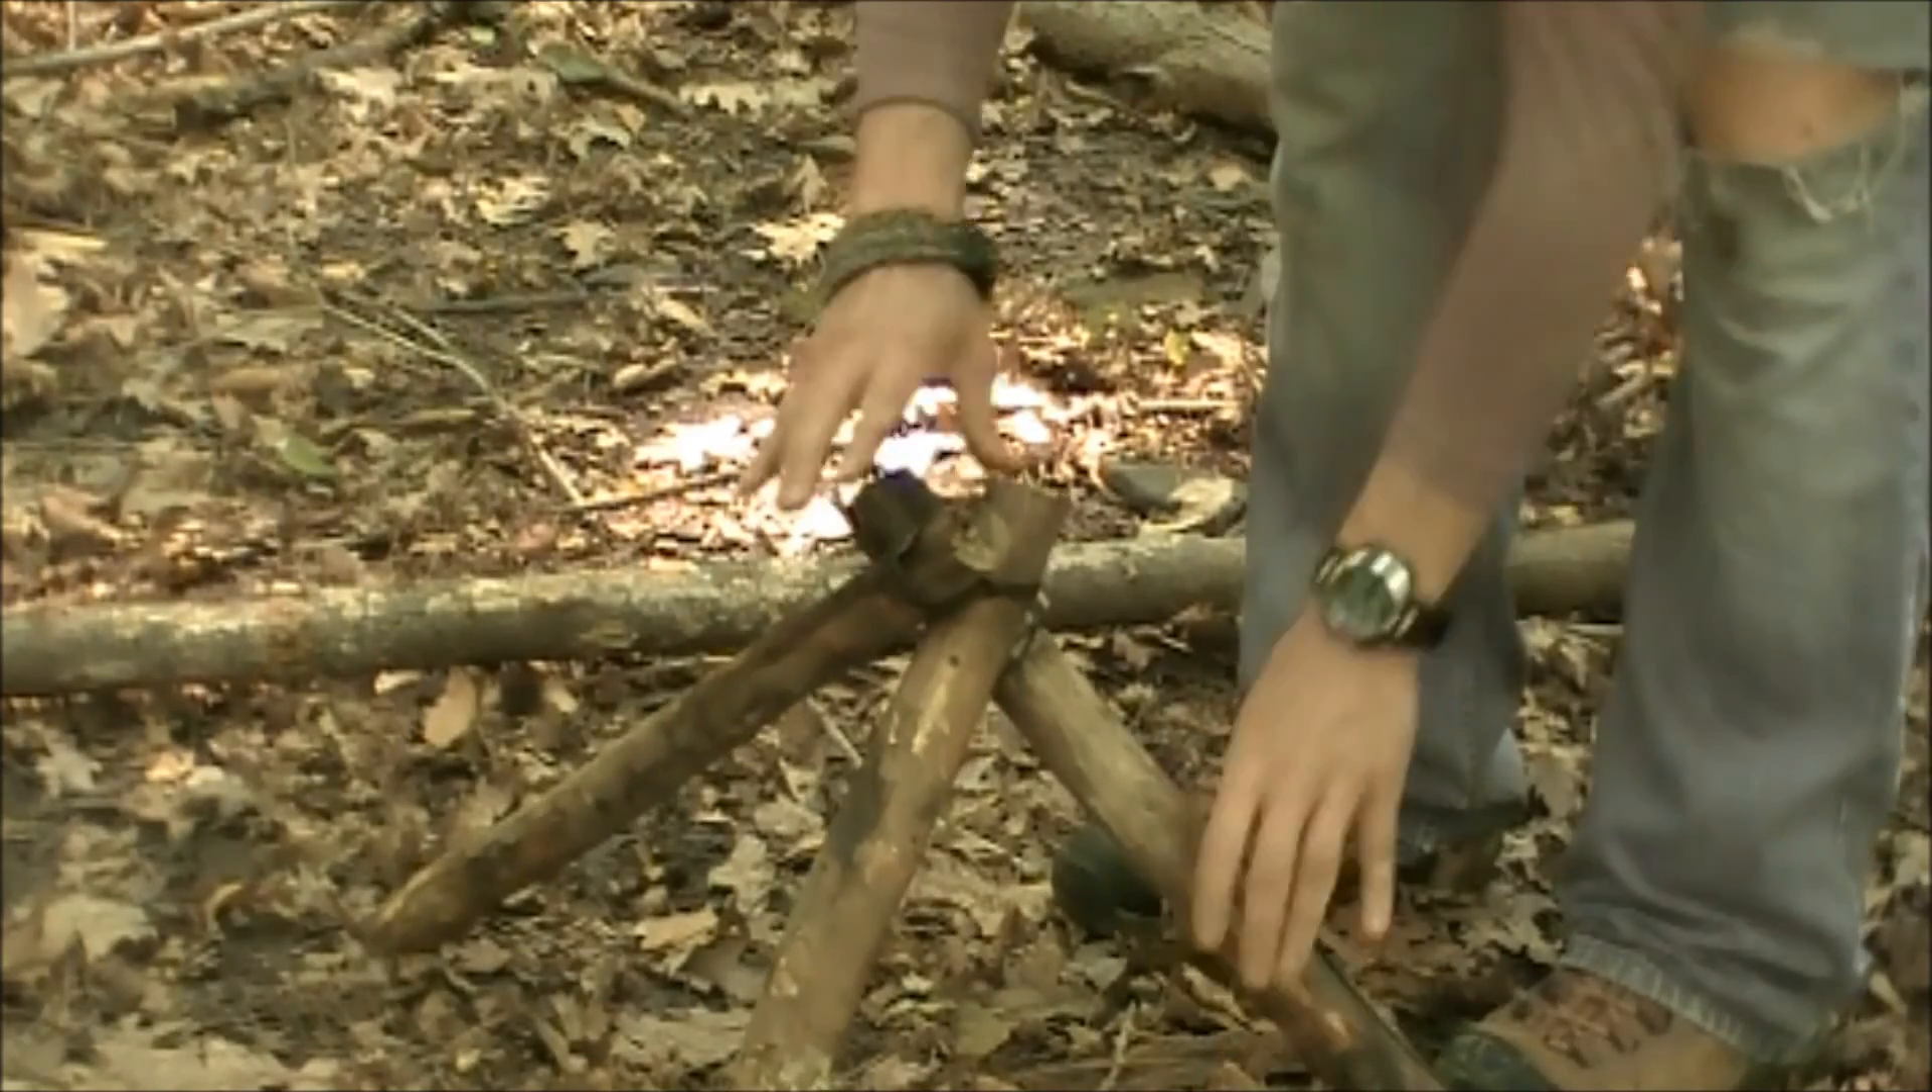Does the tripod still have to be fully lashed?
No.